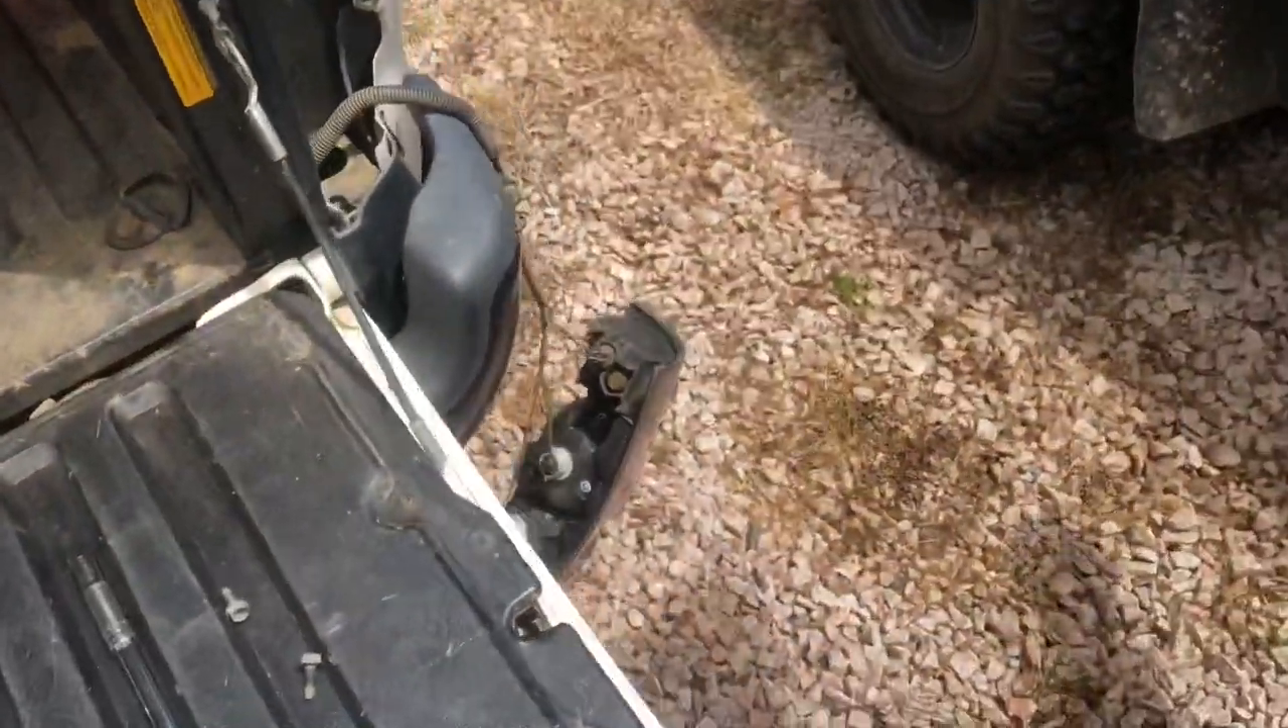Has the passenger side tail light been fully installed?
No.